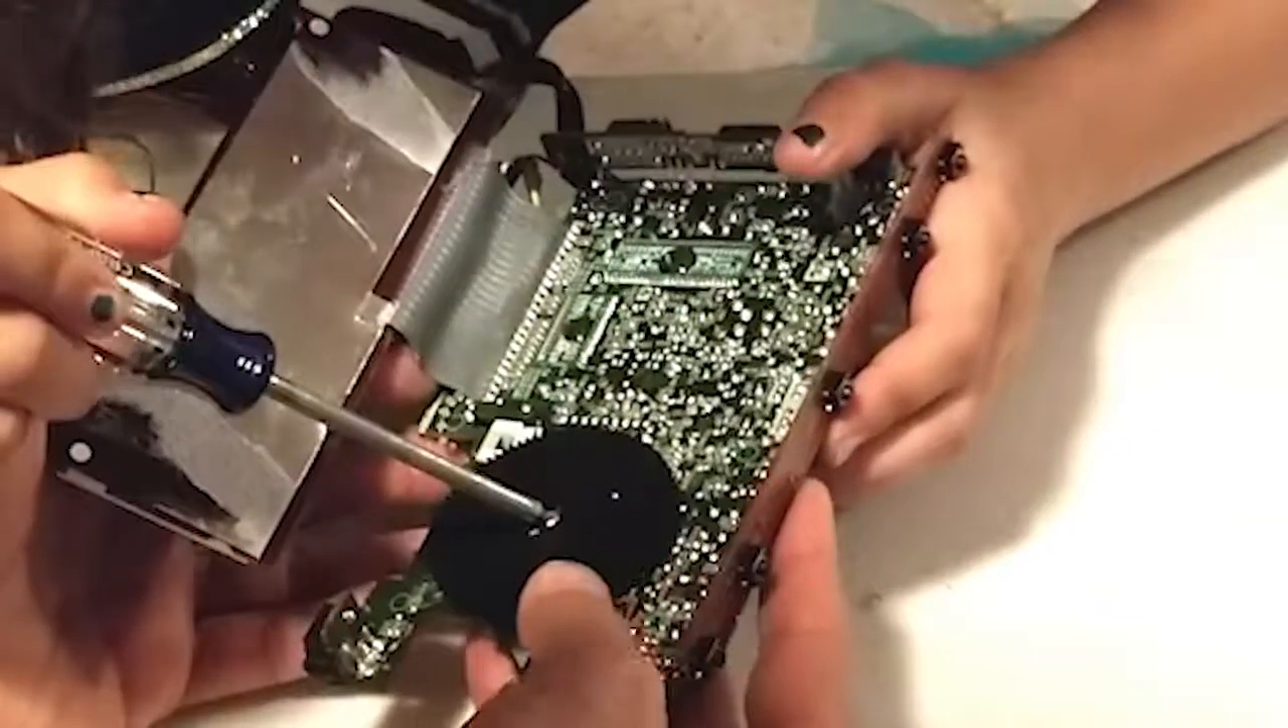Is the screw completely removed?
No.